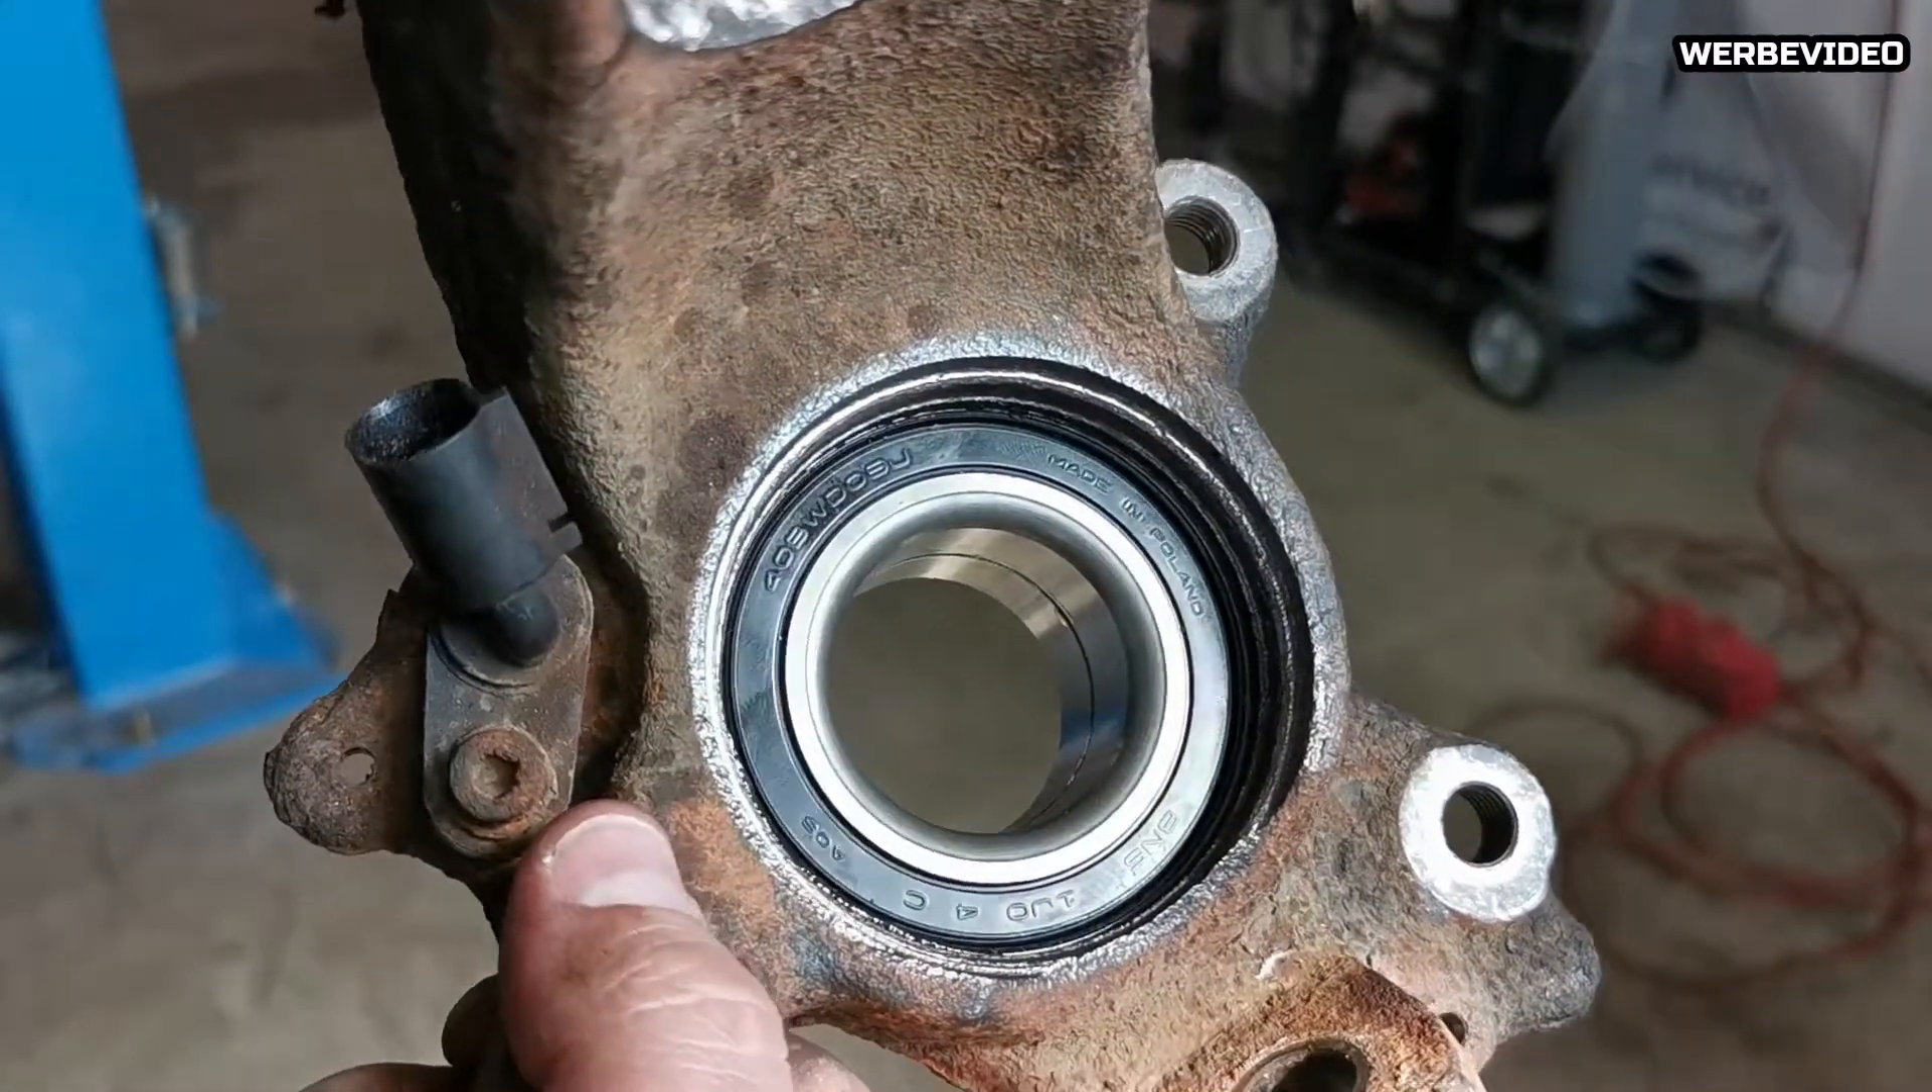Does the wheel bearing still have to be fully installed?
No.